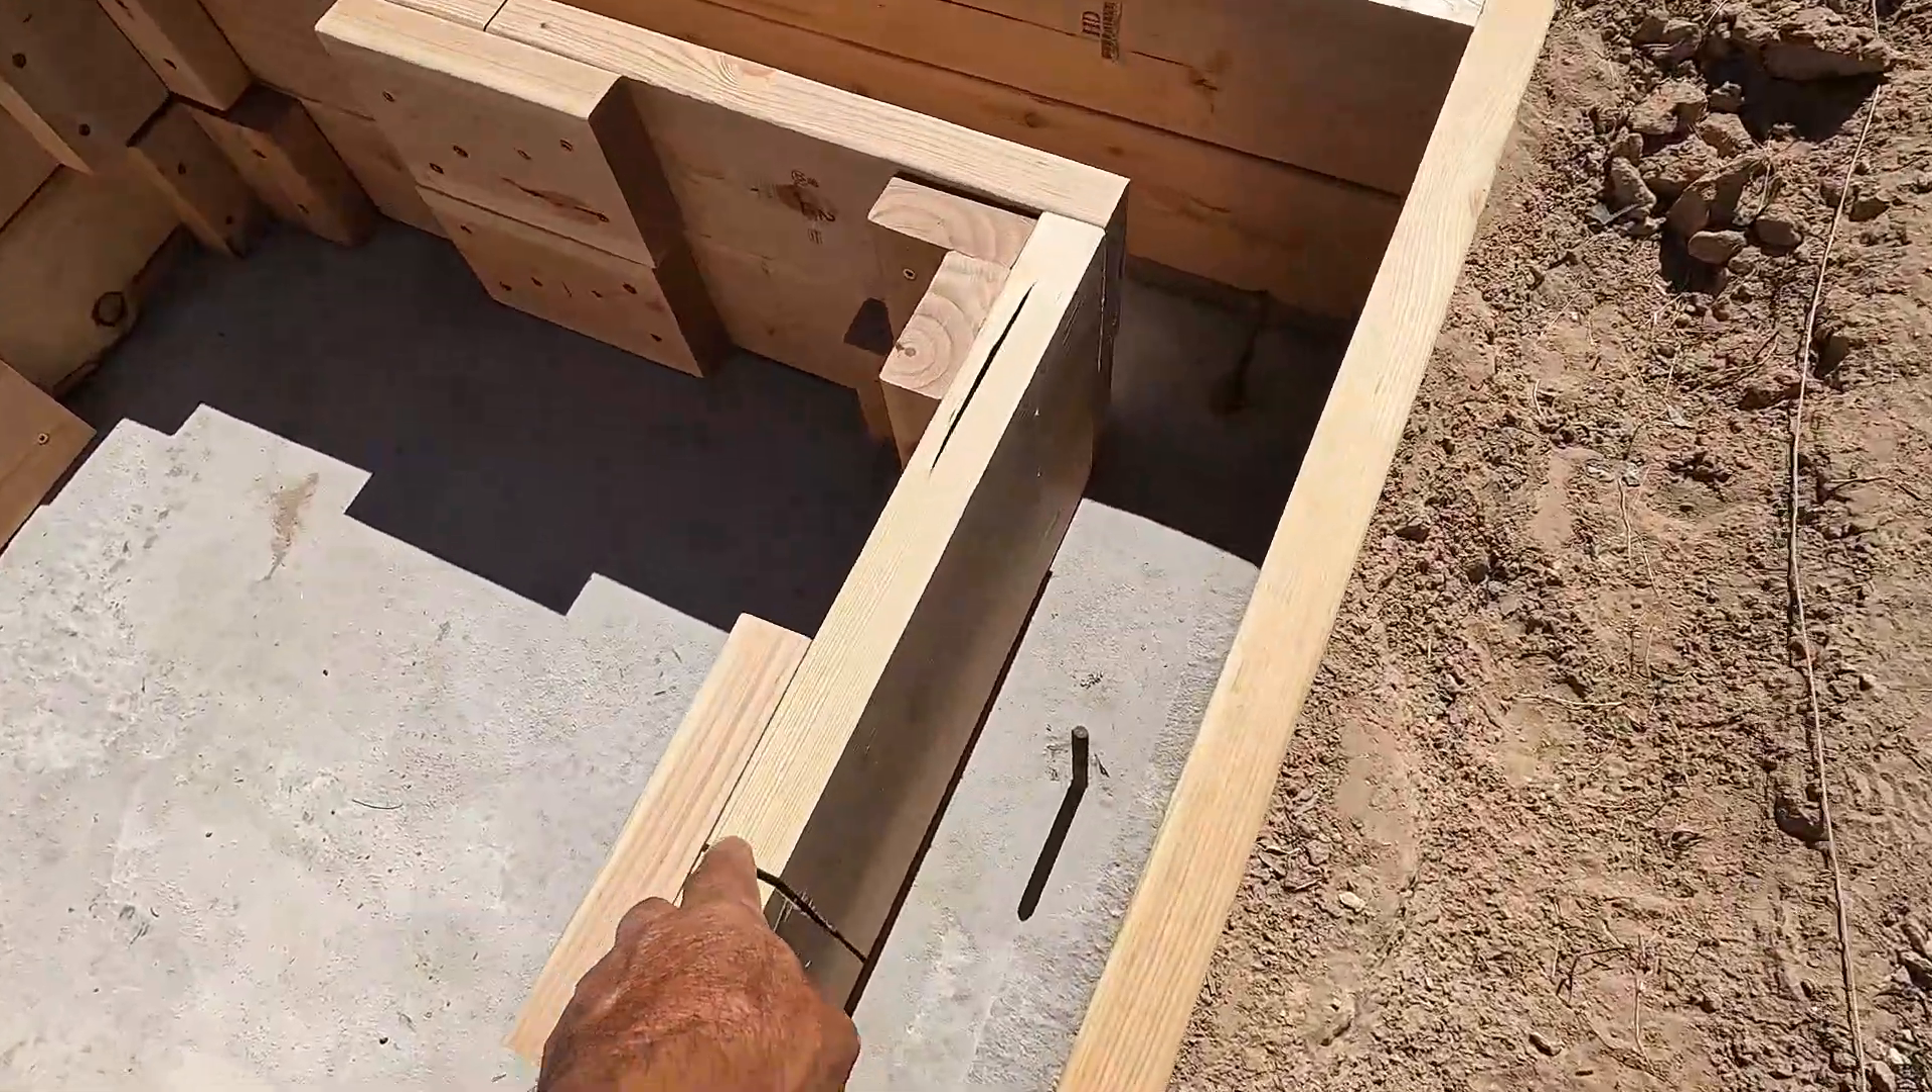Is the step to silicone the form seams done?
No.